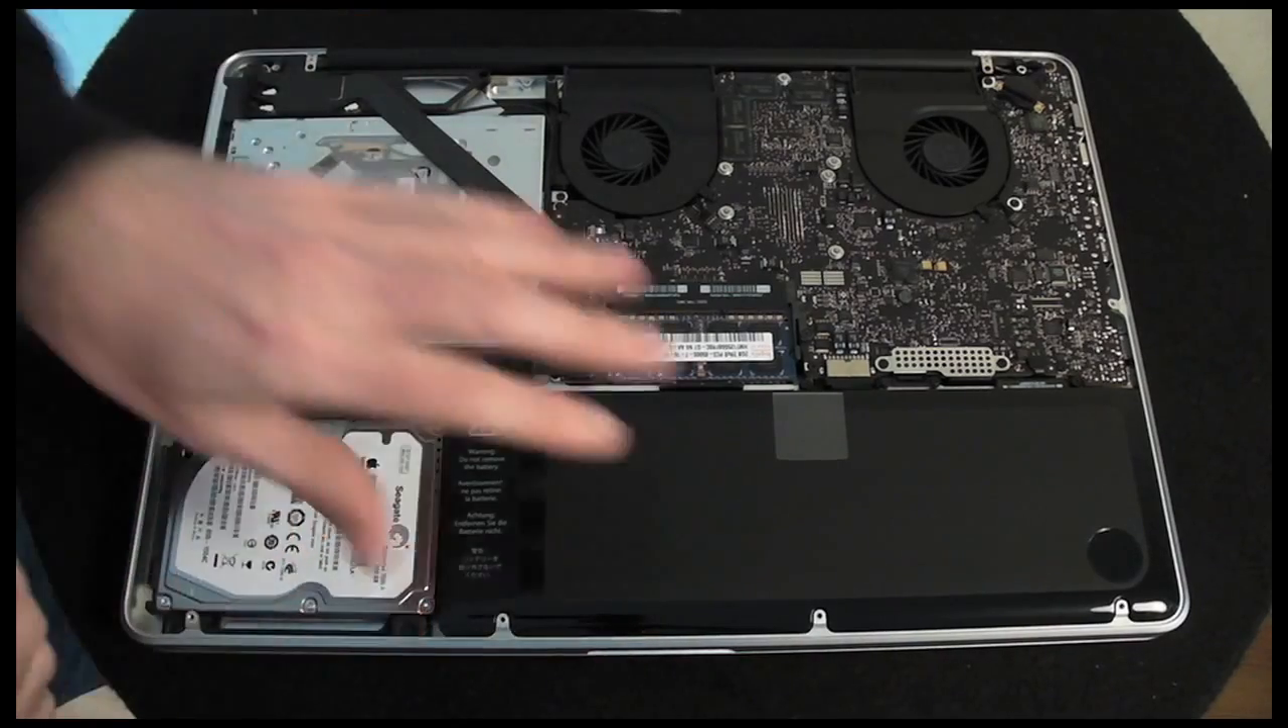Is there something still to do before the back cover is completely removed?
No.